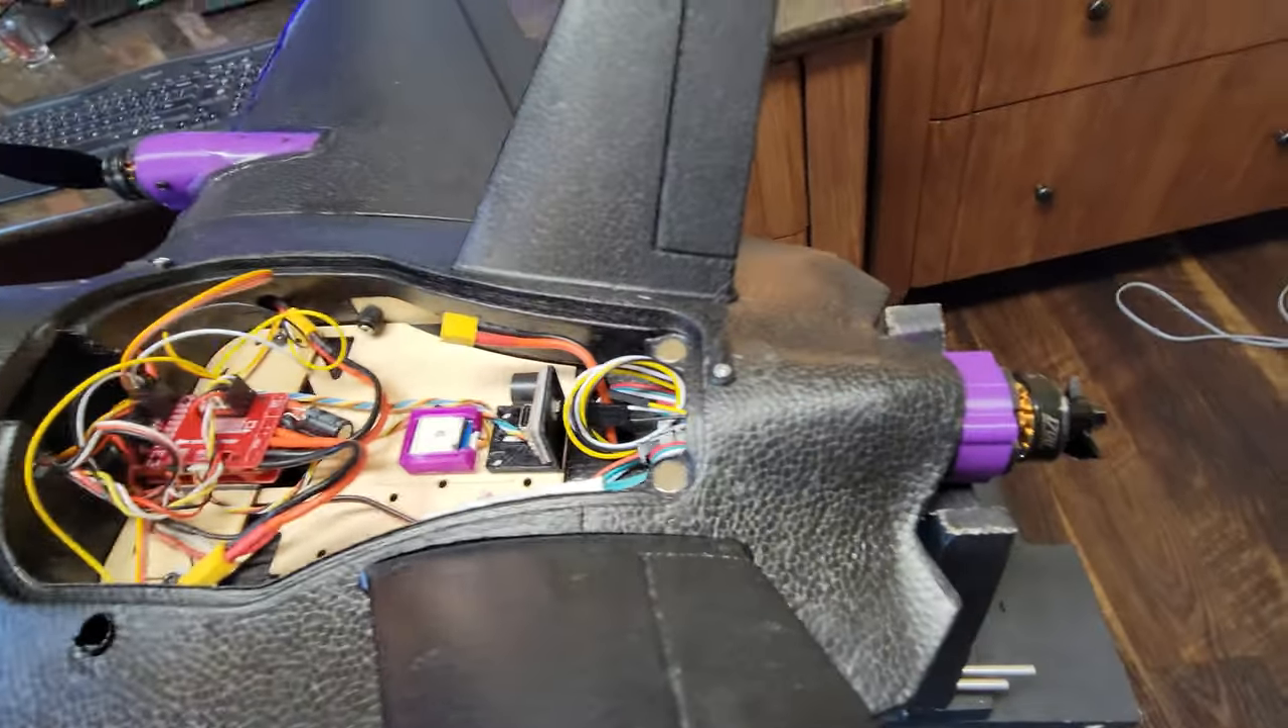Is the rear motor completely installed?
Yes.